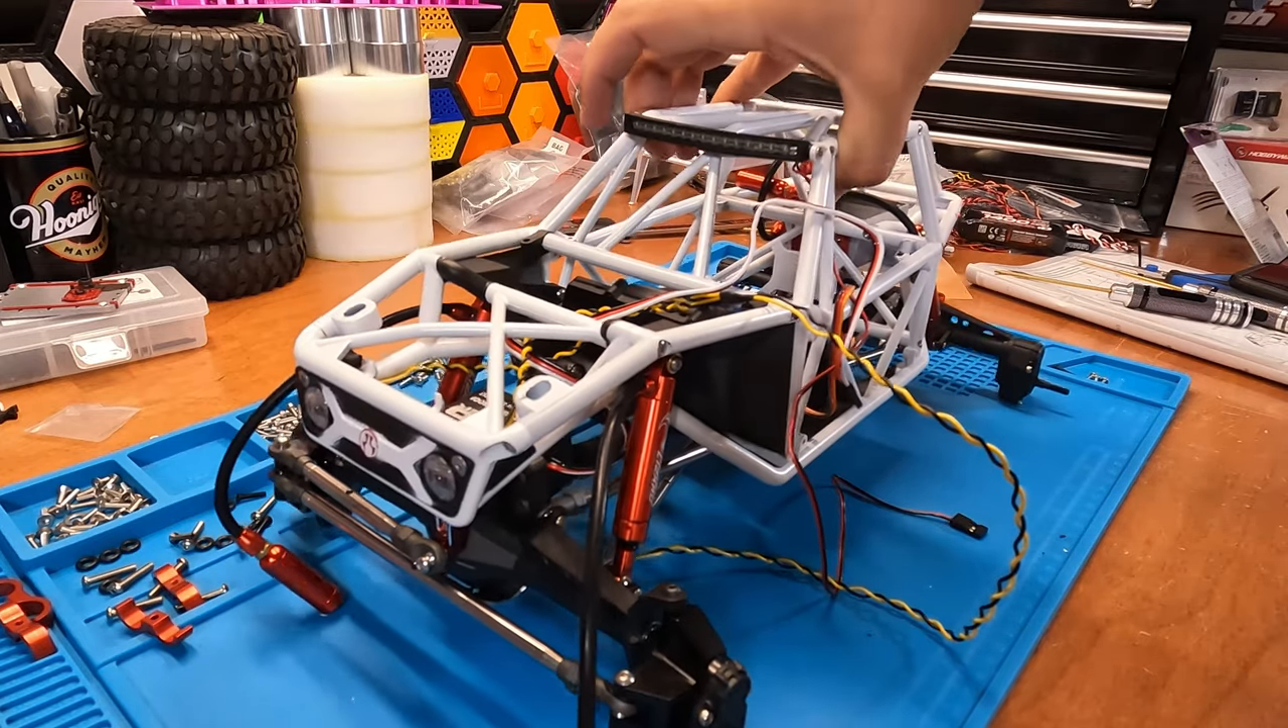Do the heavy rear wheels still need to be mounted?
Yes.